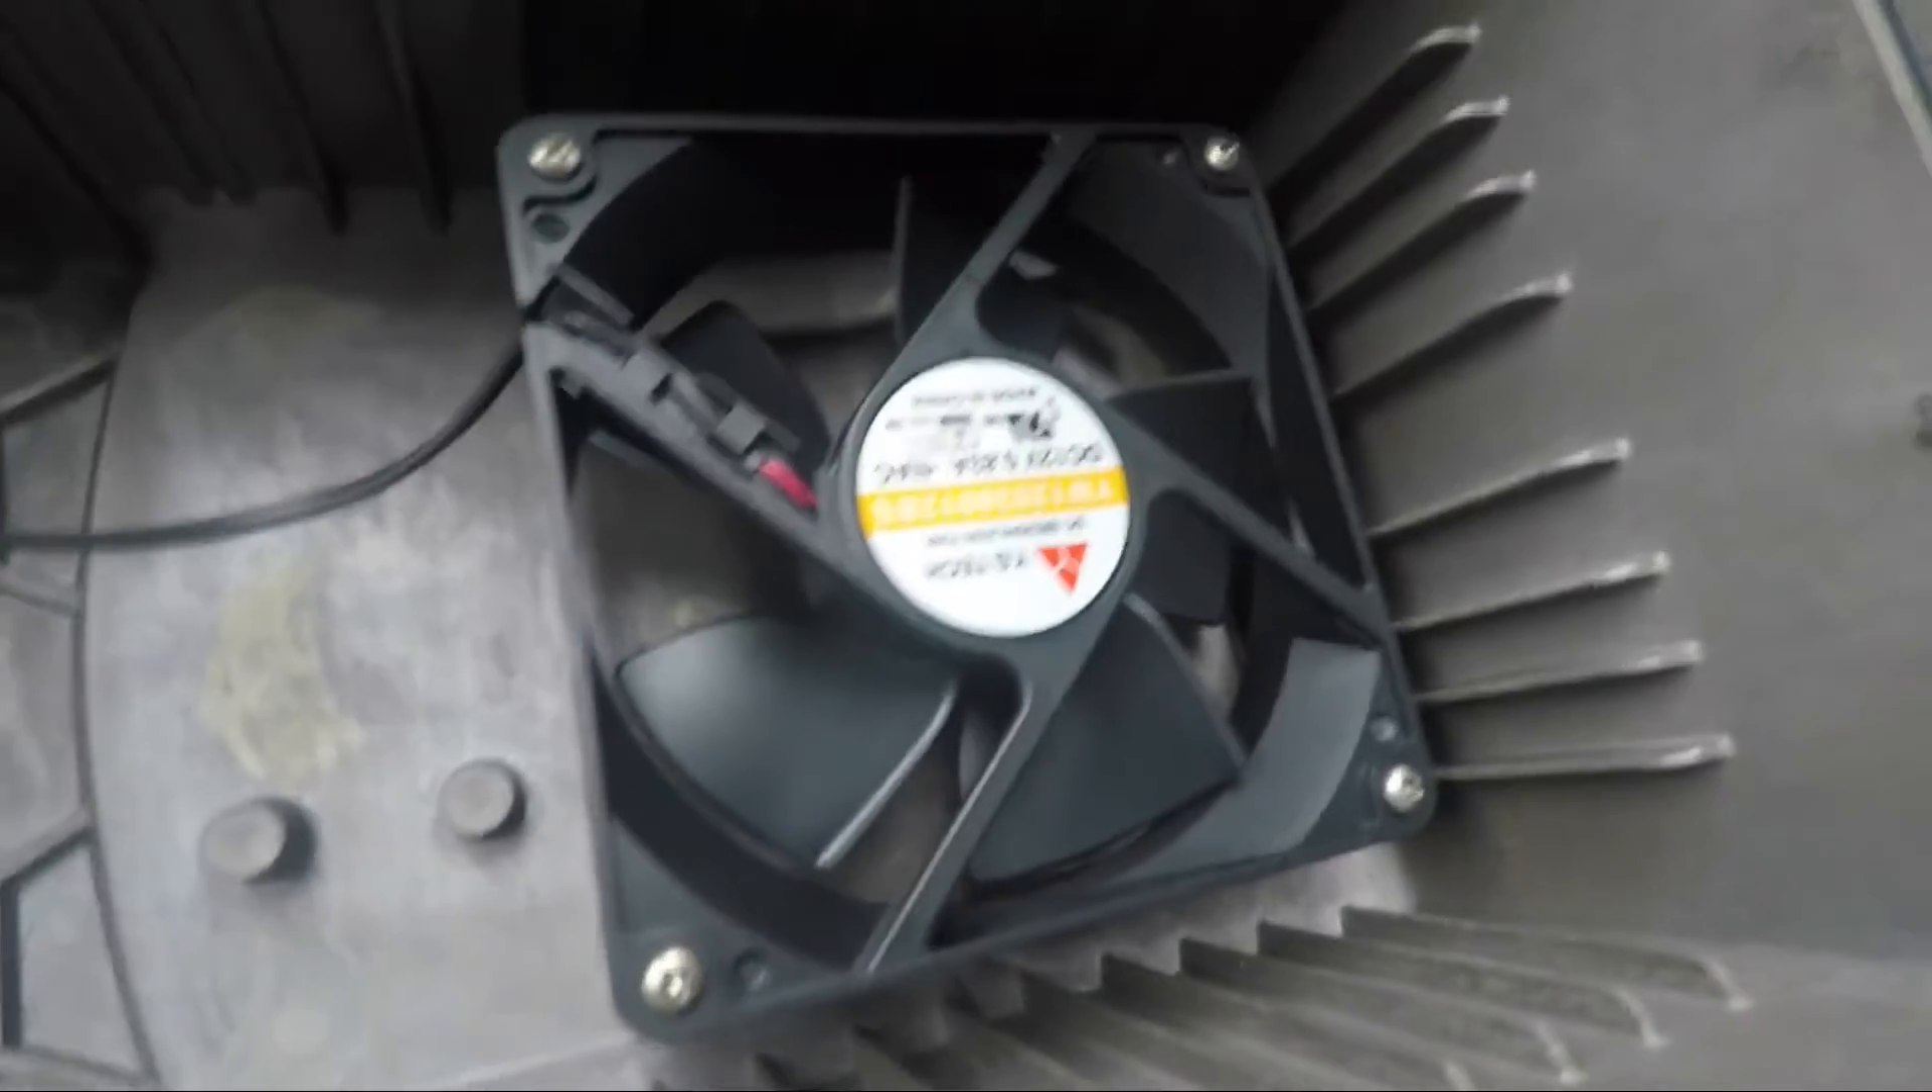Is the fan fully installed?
Yes.